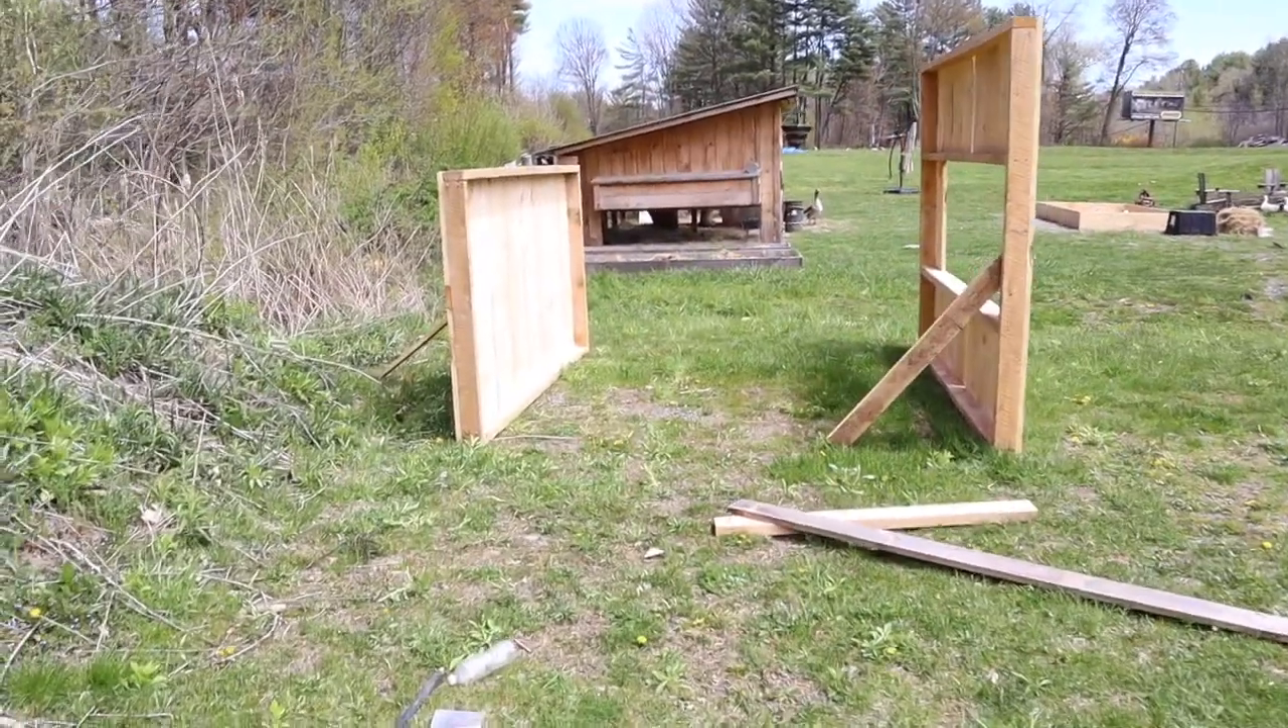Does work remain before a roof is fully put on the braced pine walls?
Yes.